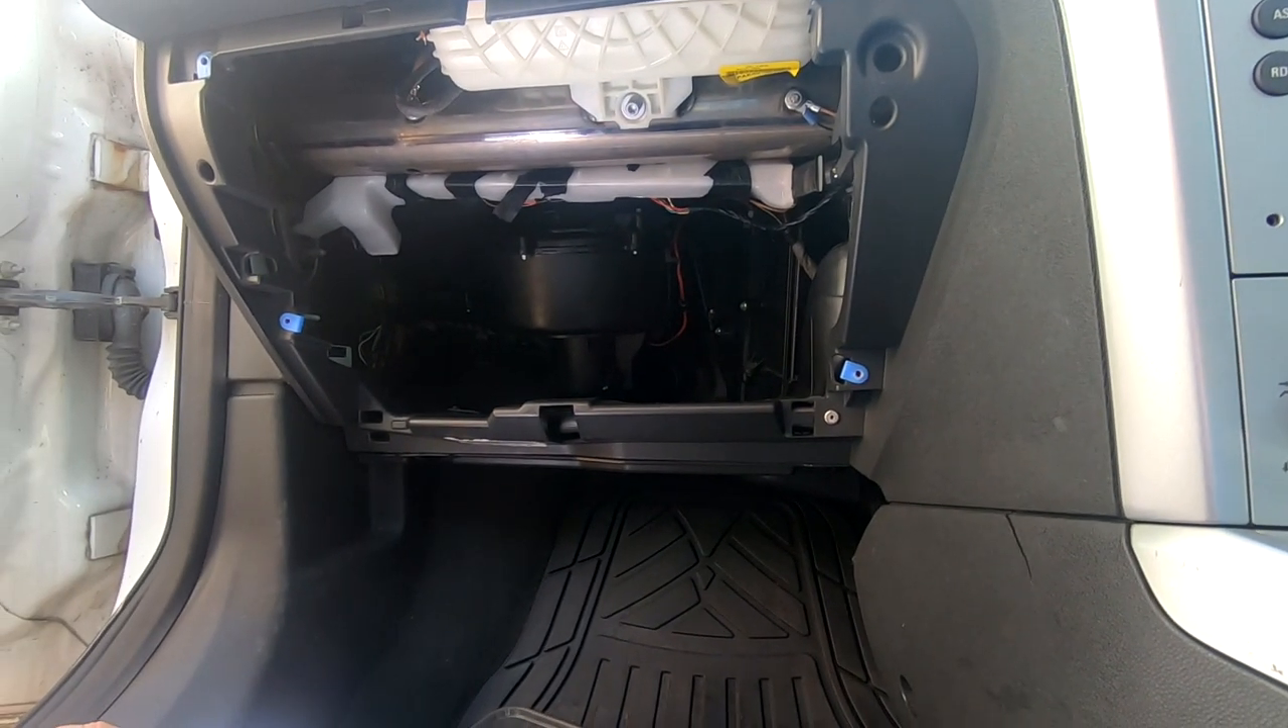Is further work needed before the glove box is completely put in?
Yes.